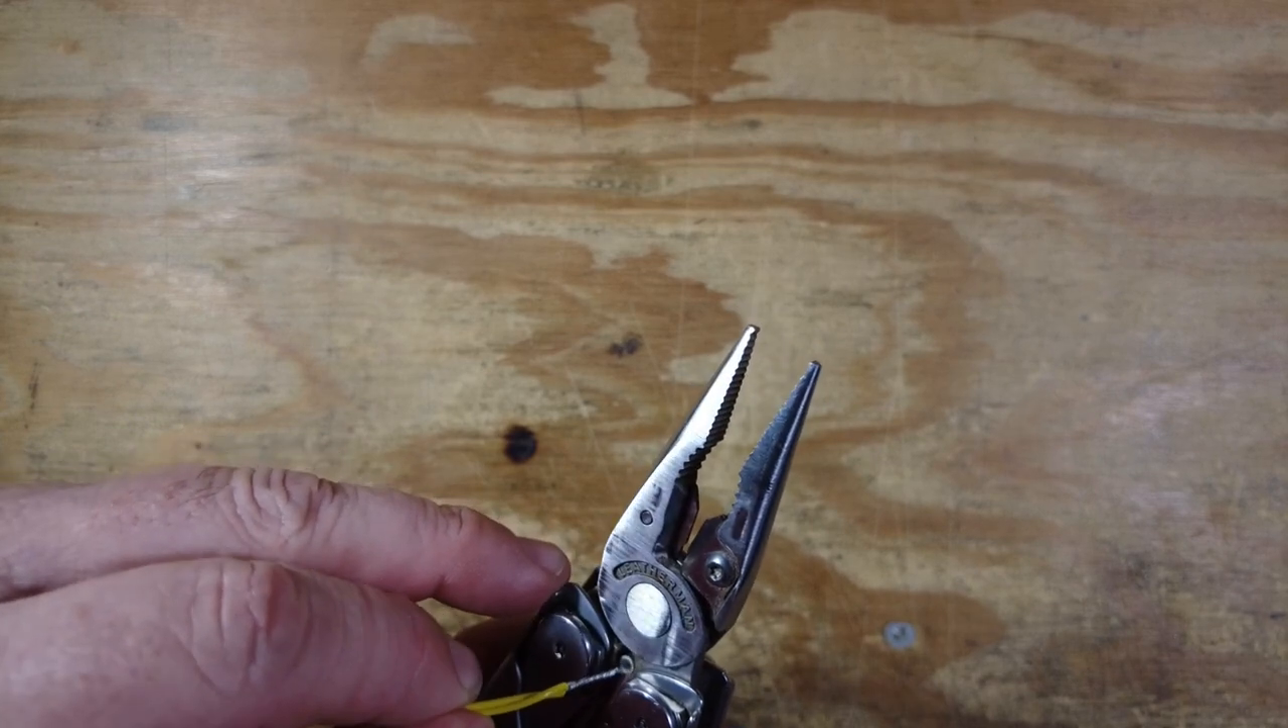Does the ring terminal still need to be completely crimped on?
Yes.